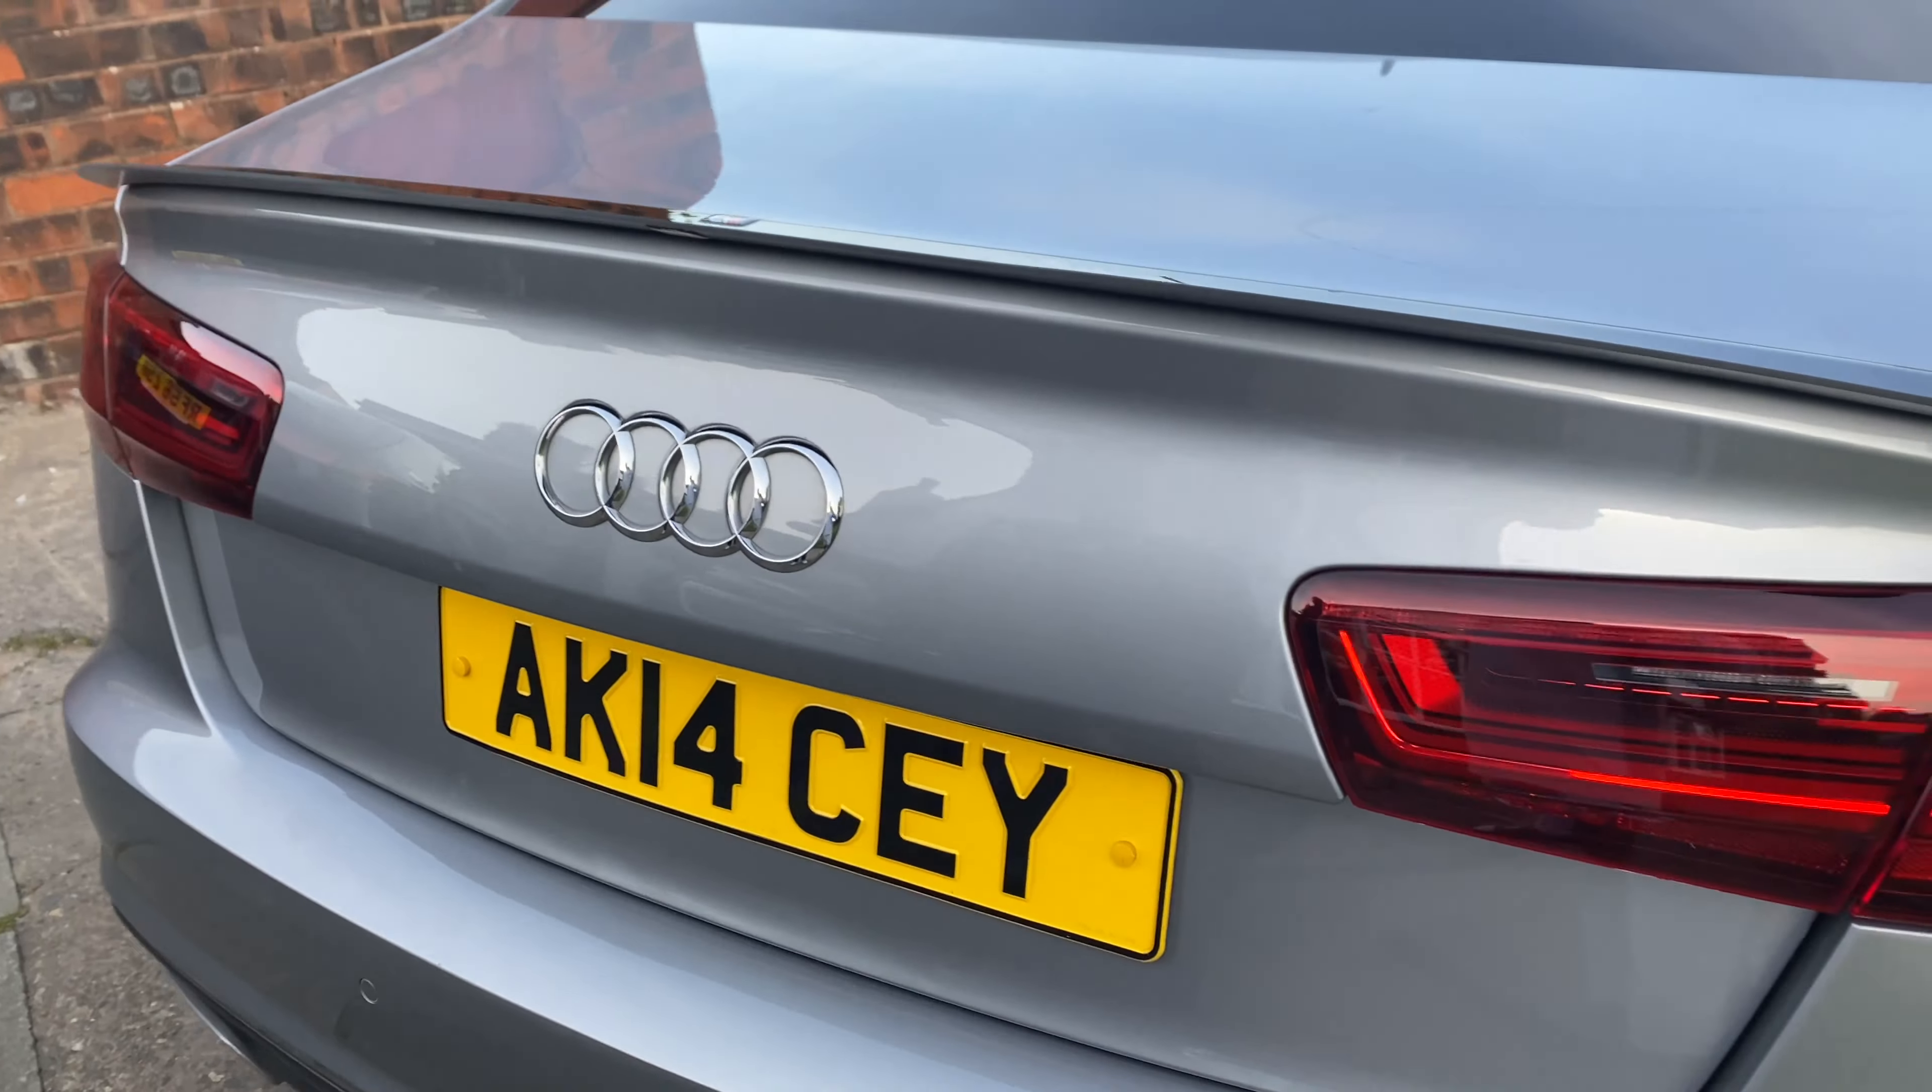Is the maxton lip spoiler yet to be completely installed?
No.